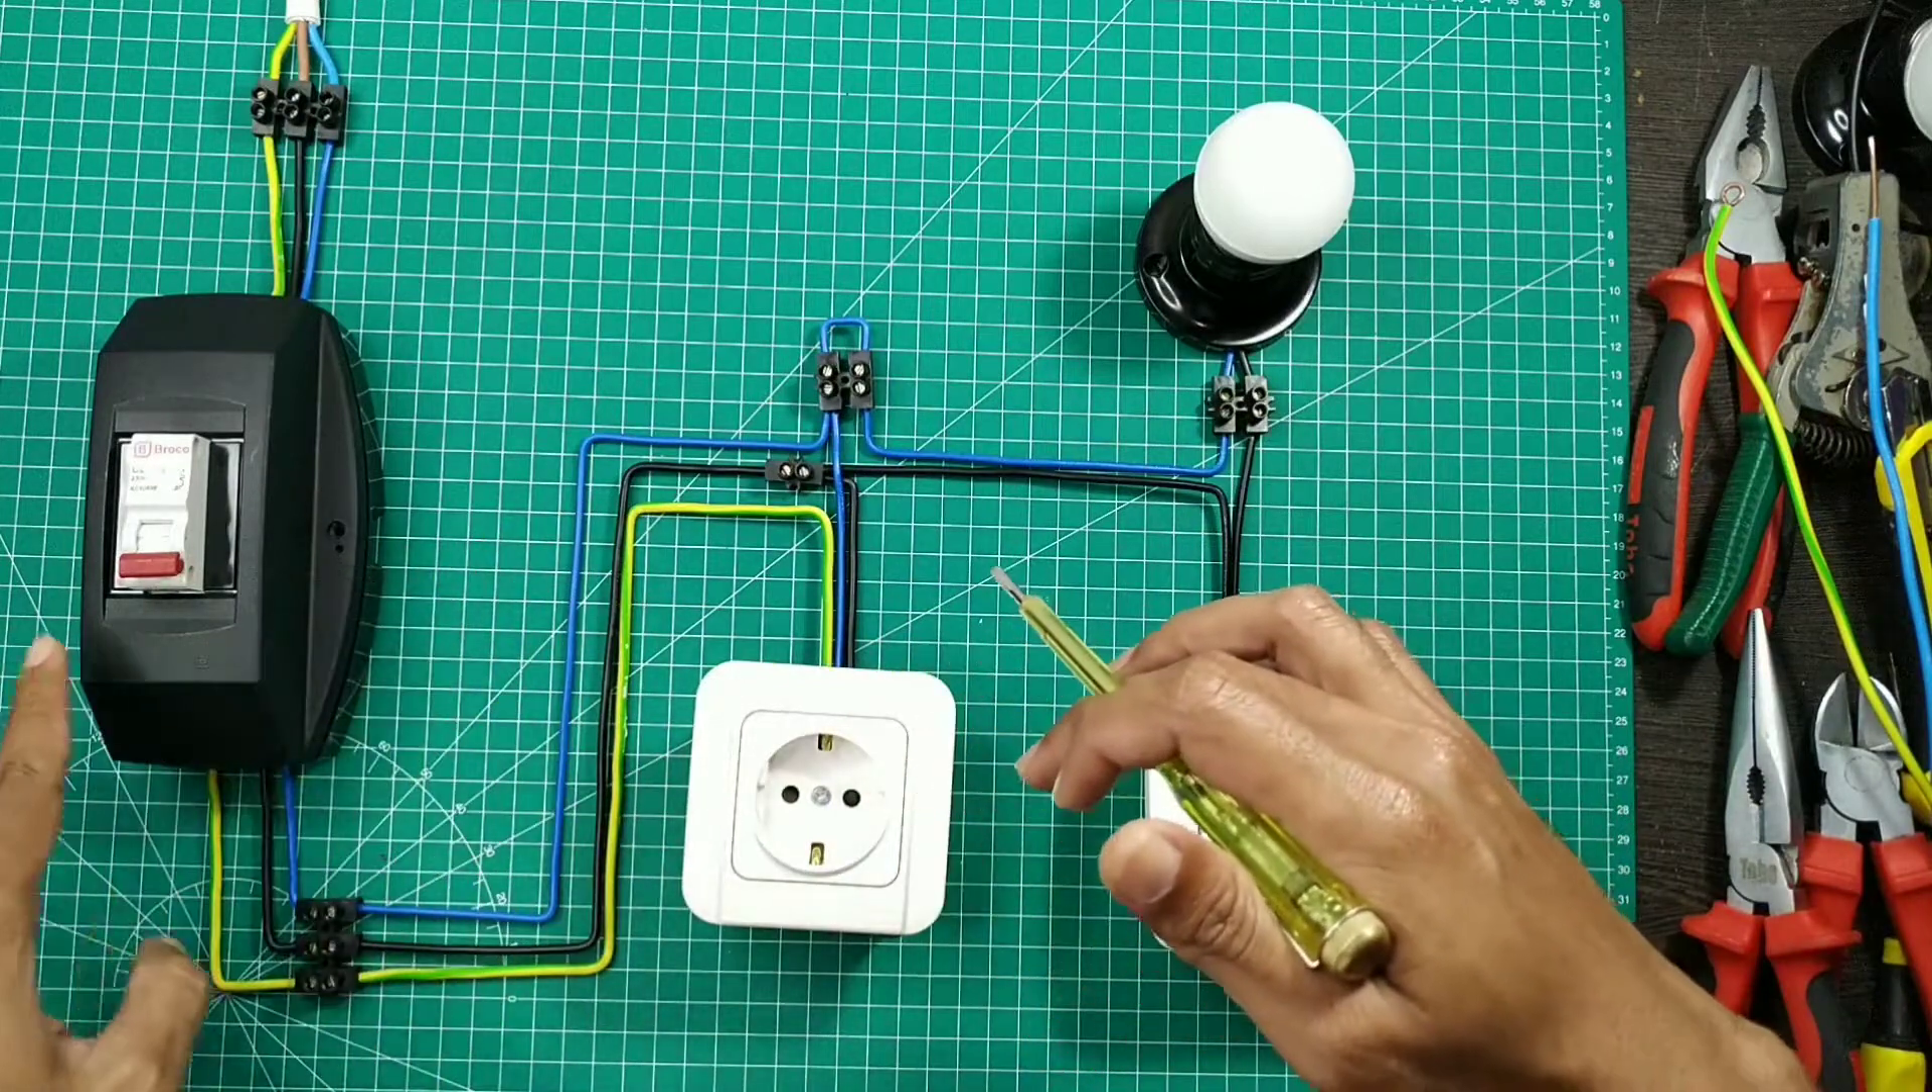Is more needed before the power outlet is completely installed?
No.